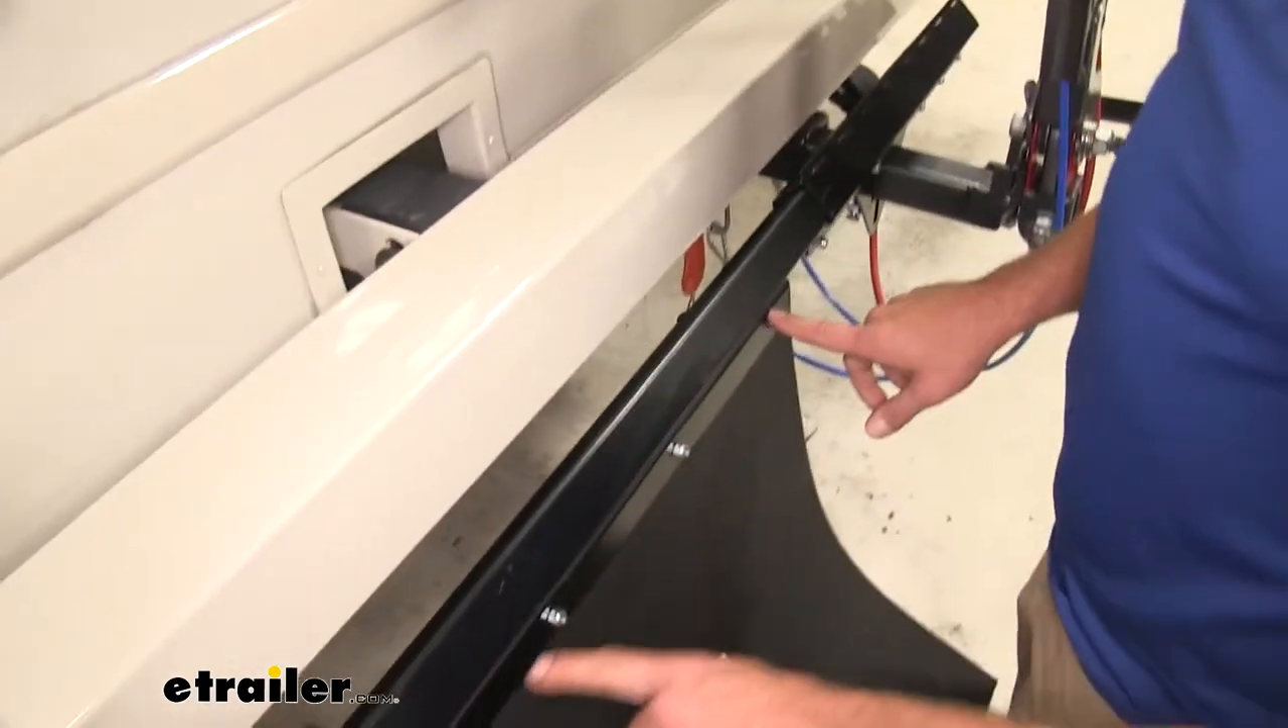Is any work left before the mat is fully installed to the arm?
No.